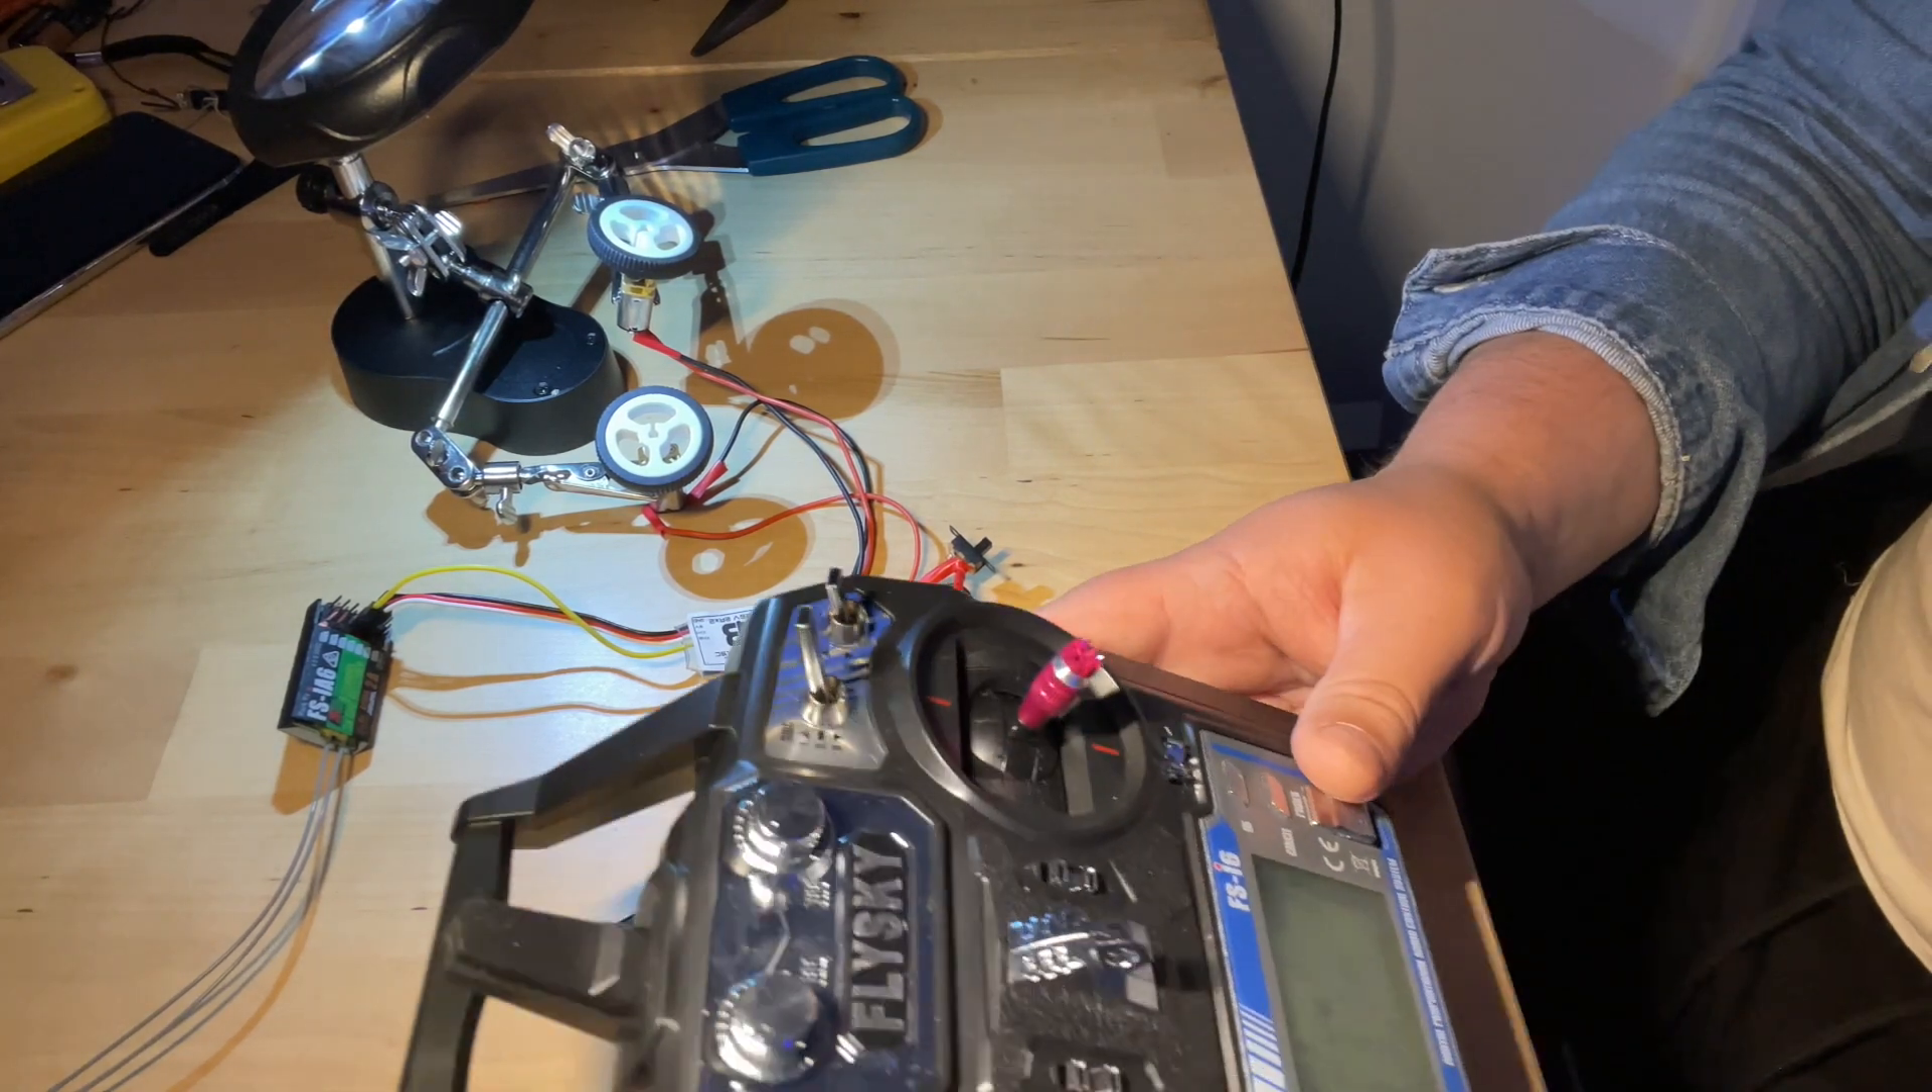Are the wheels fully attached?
Yes.